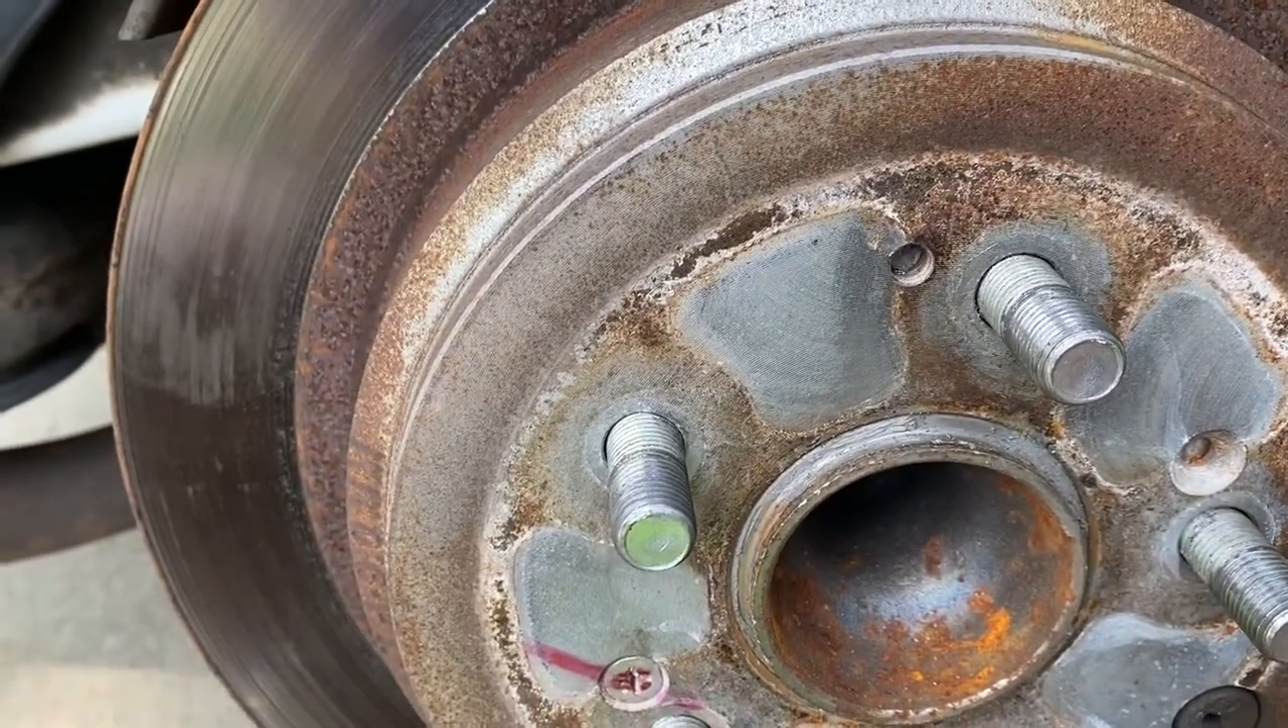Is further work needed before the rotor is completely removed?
Yes.